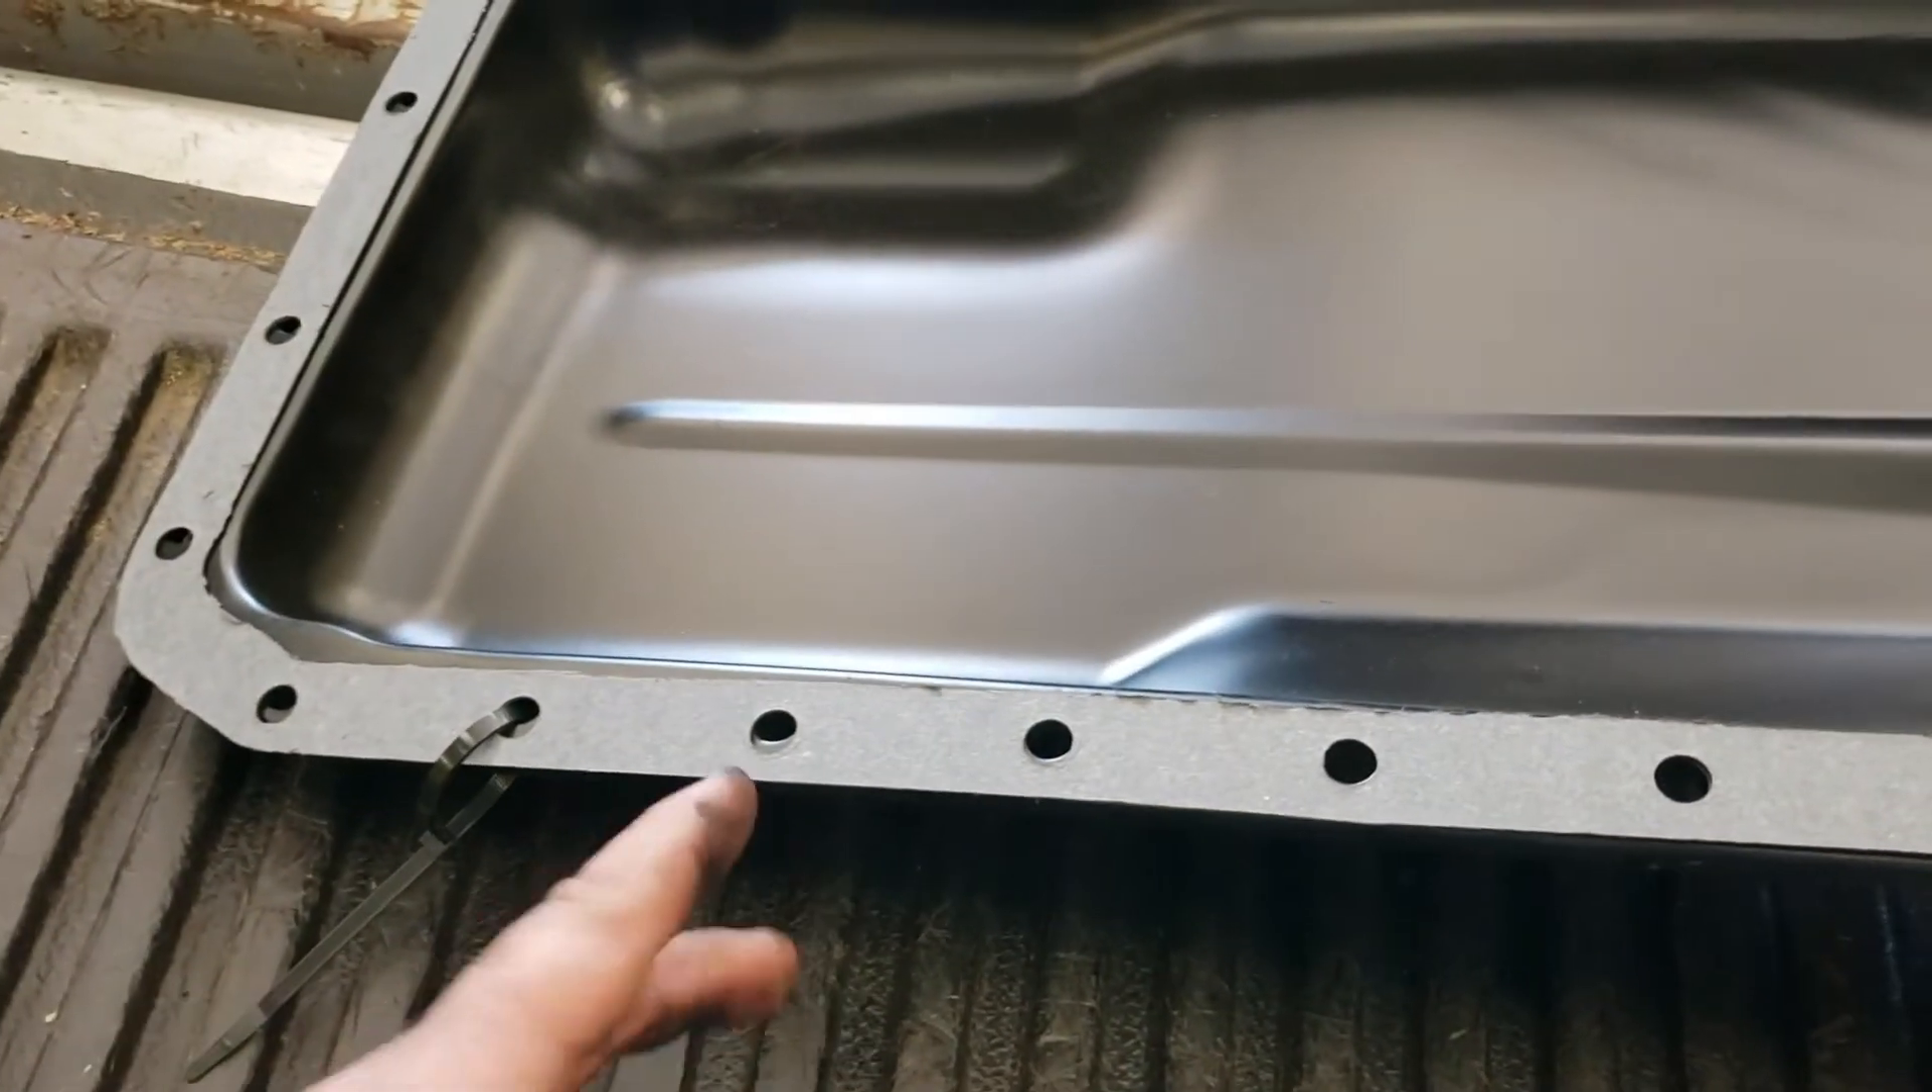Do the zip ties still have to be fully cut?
Yes.